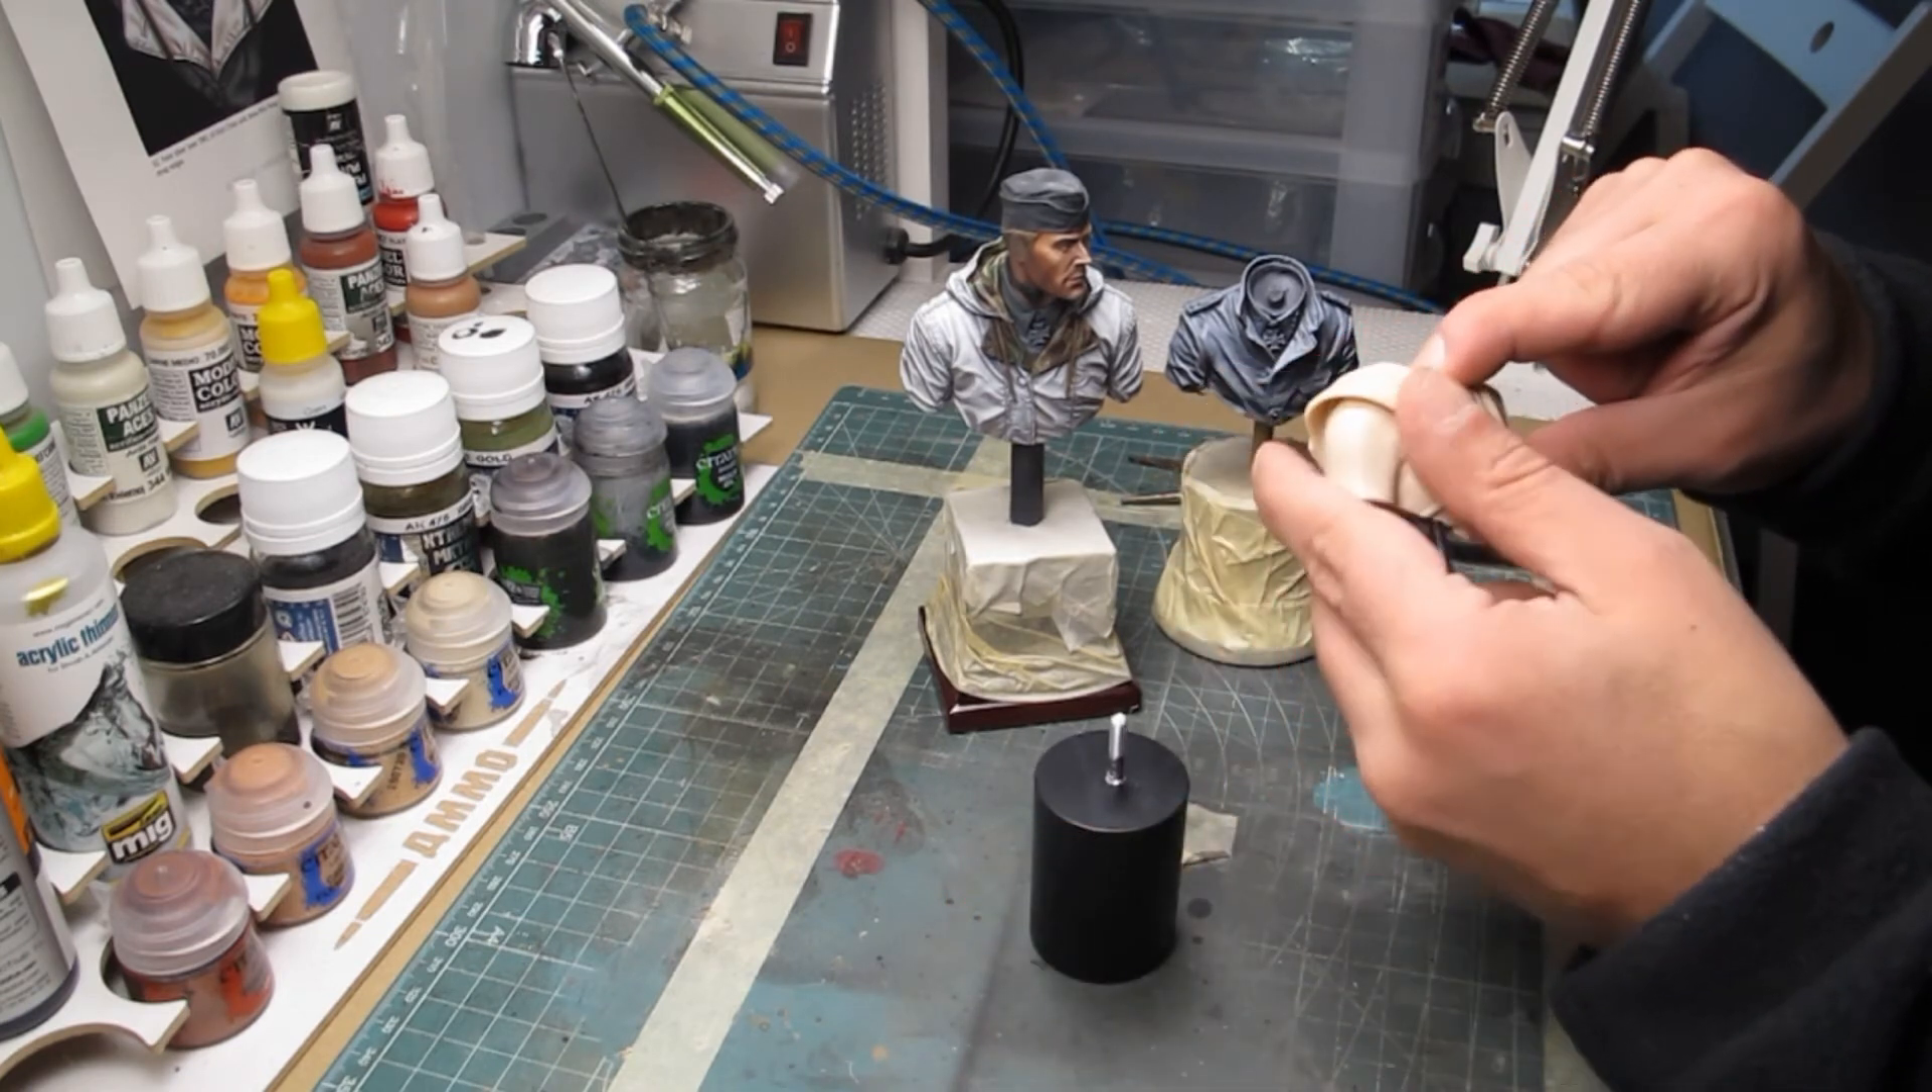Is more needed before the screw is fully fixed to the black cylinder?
No.